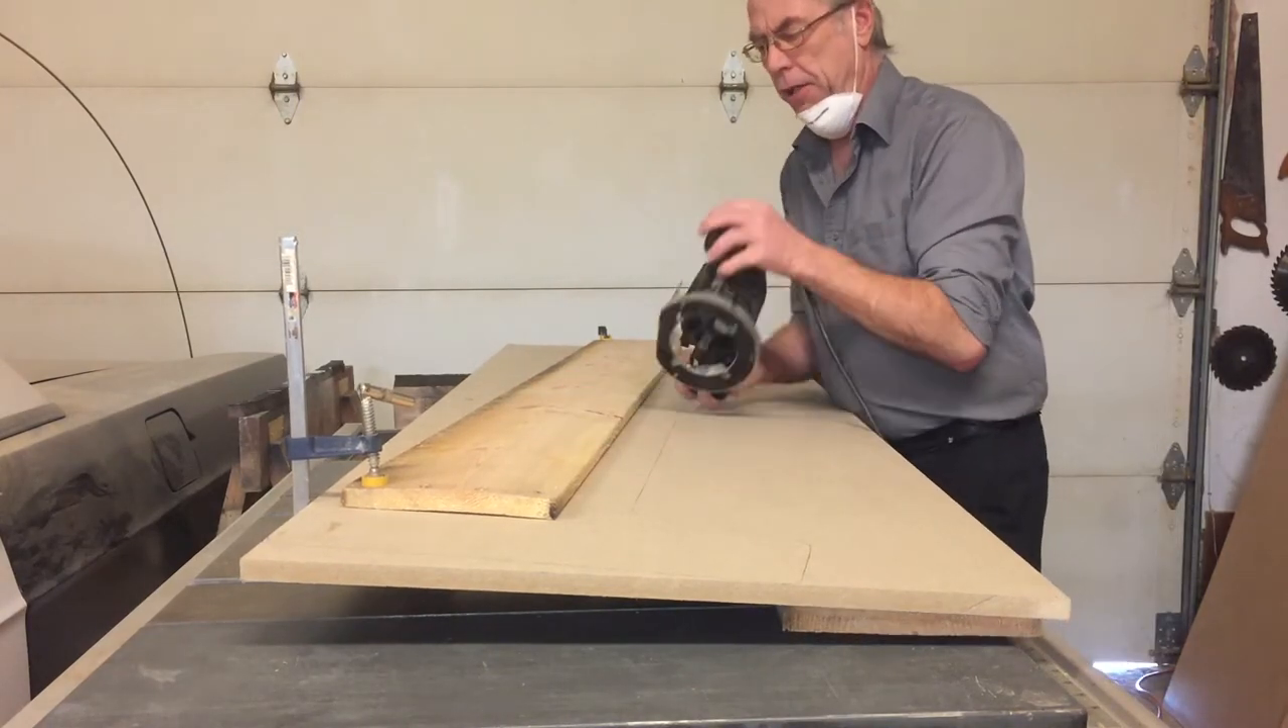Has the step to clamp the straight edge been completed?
Yes.